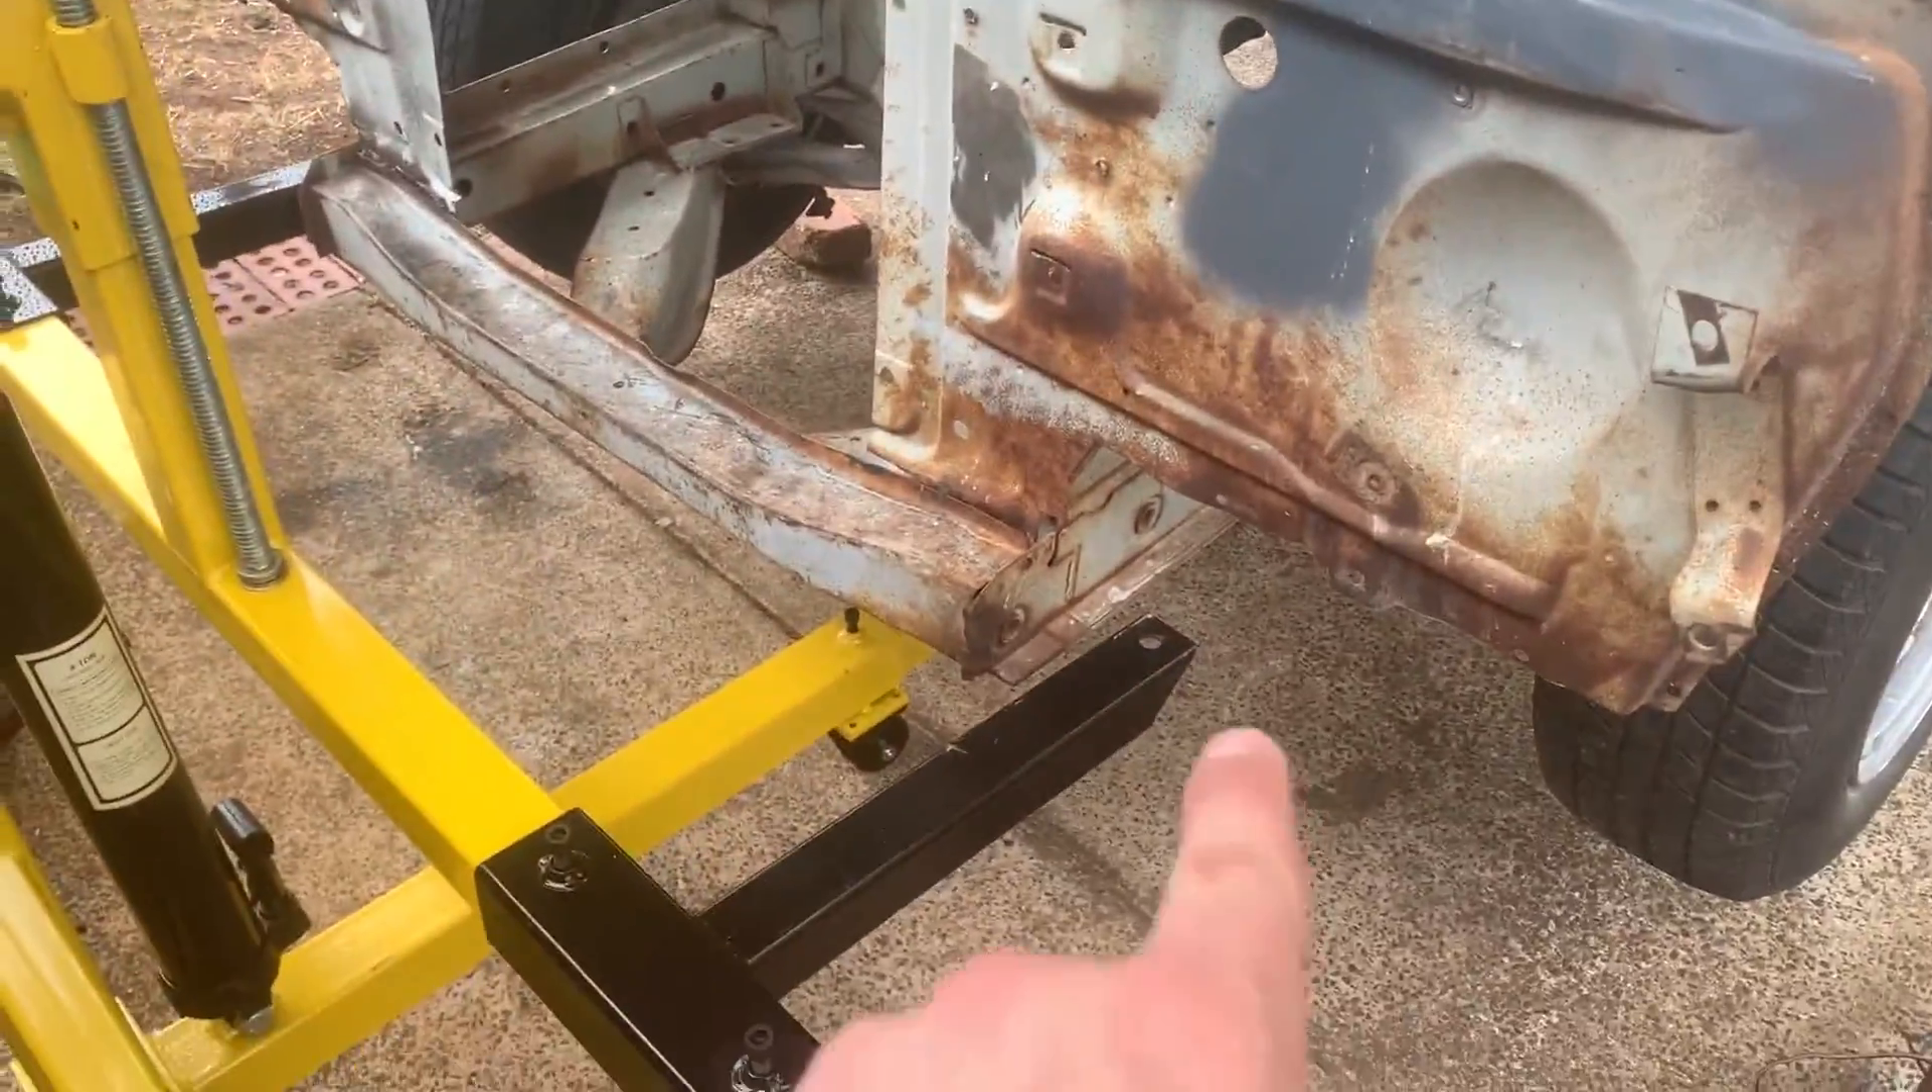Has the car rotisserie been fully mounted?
No.